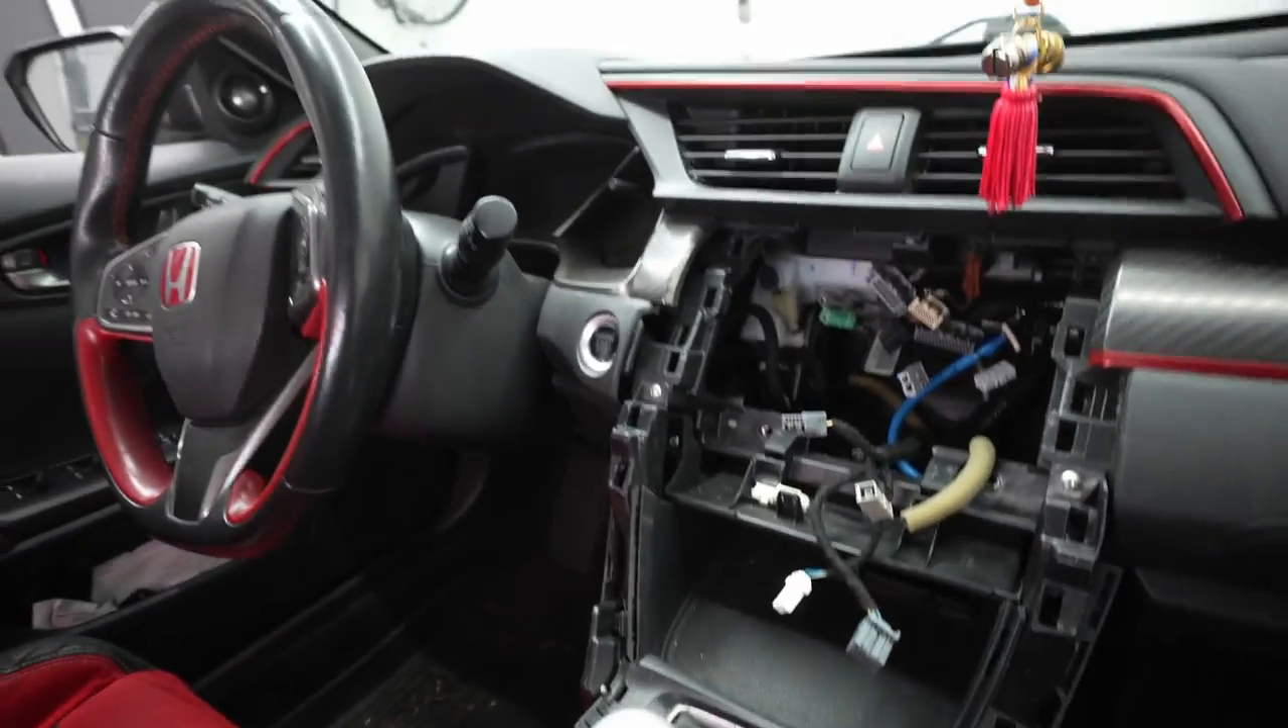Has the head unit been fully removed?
Yes.